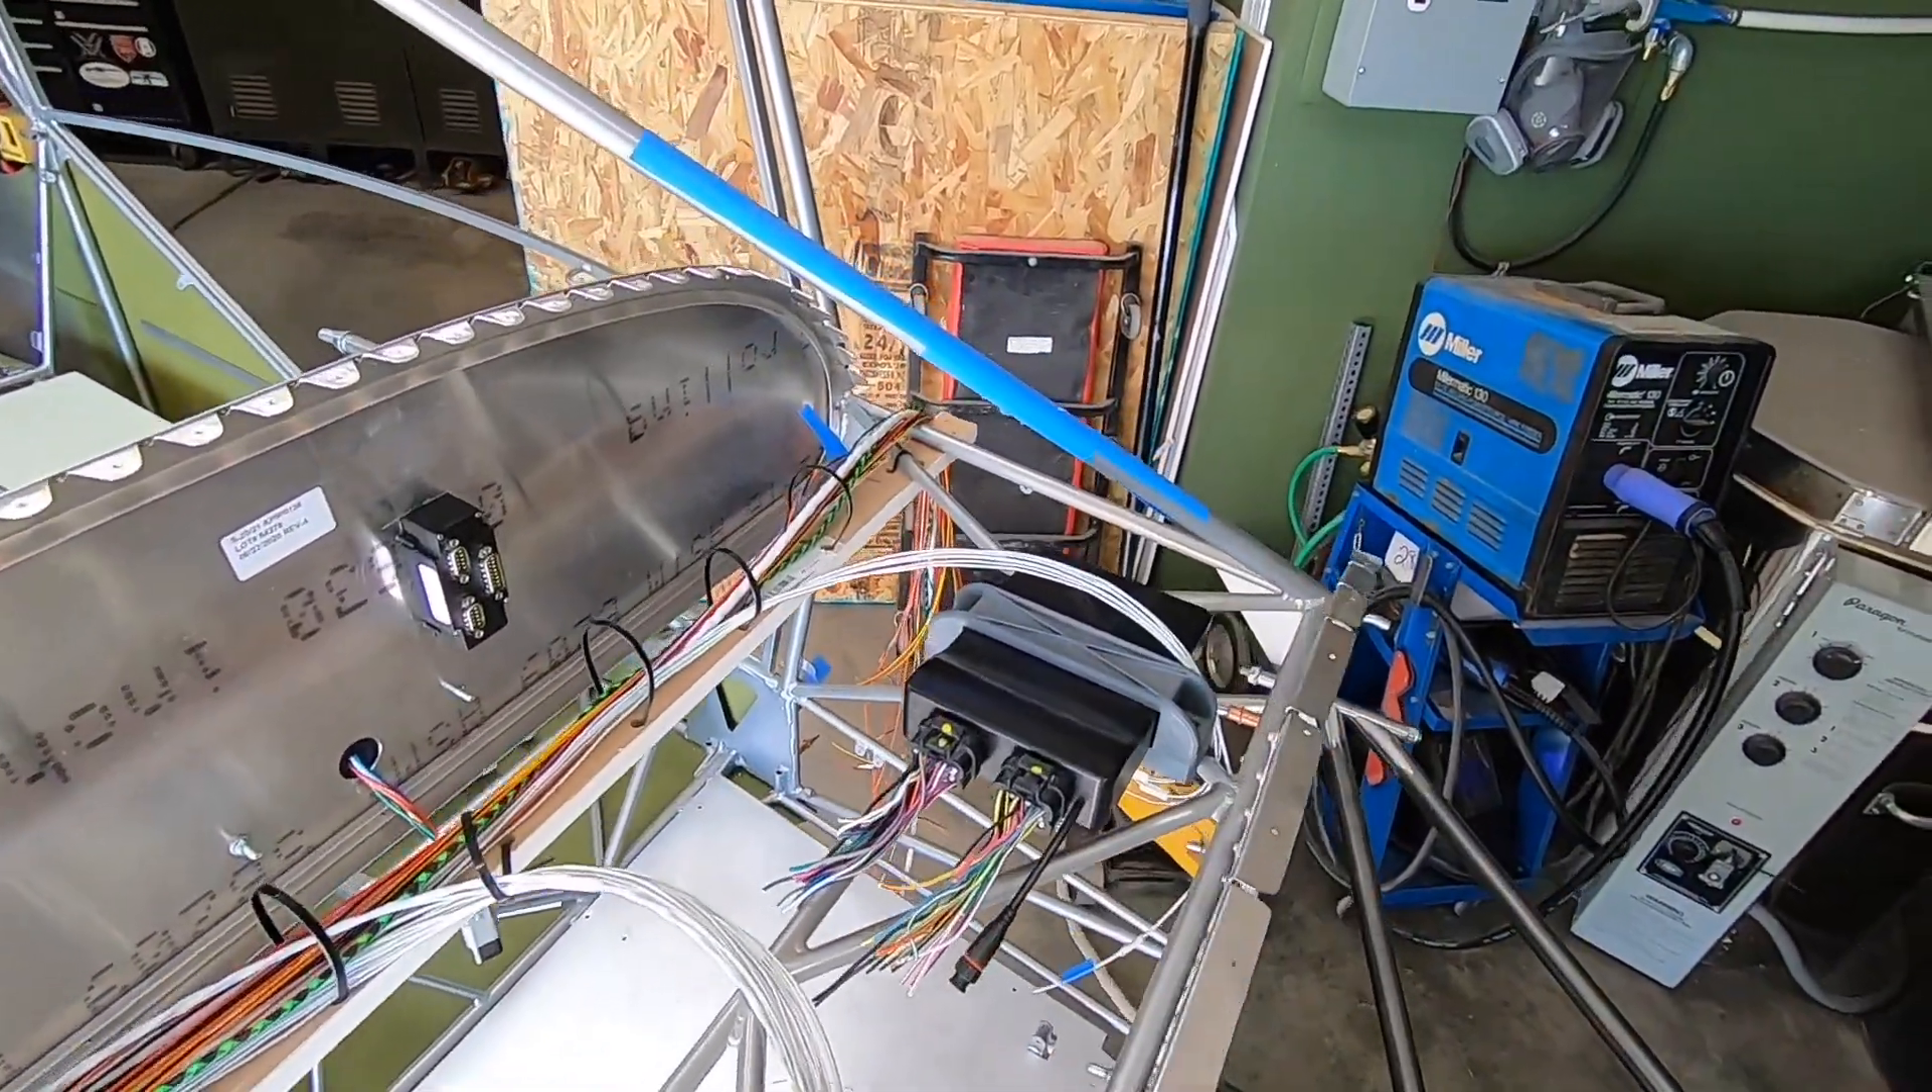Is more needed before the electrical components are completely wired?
Yes.